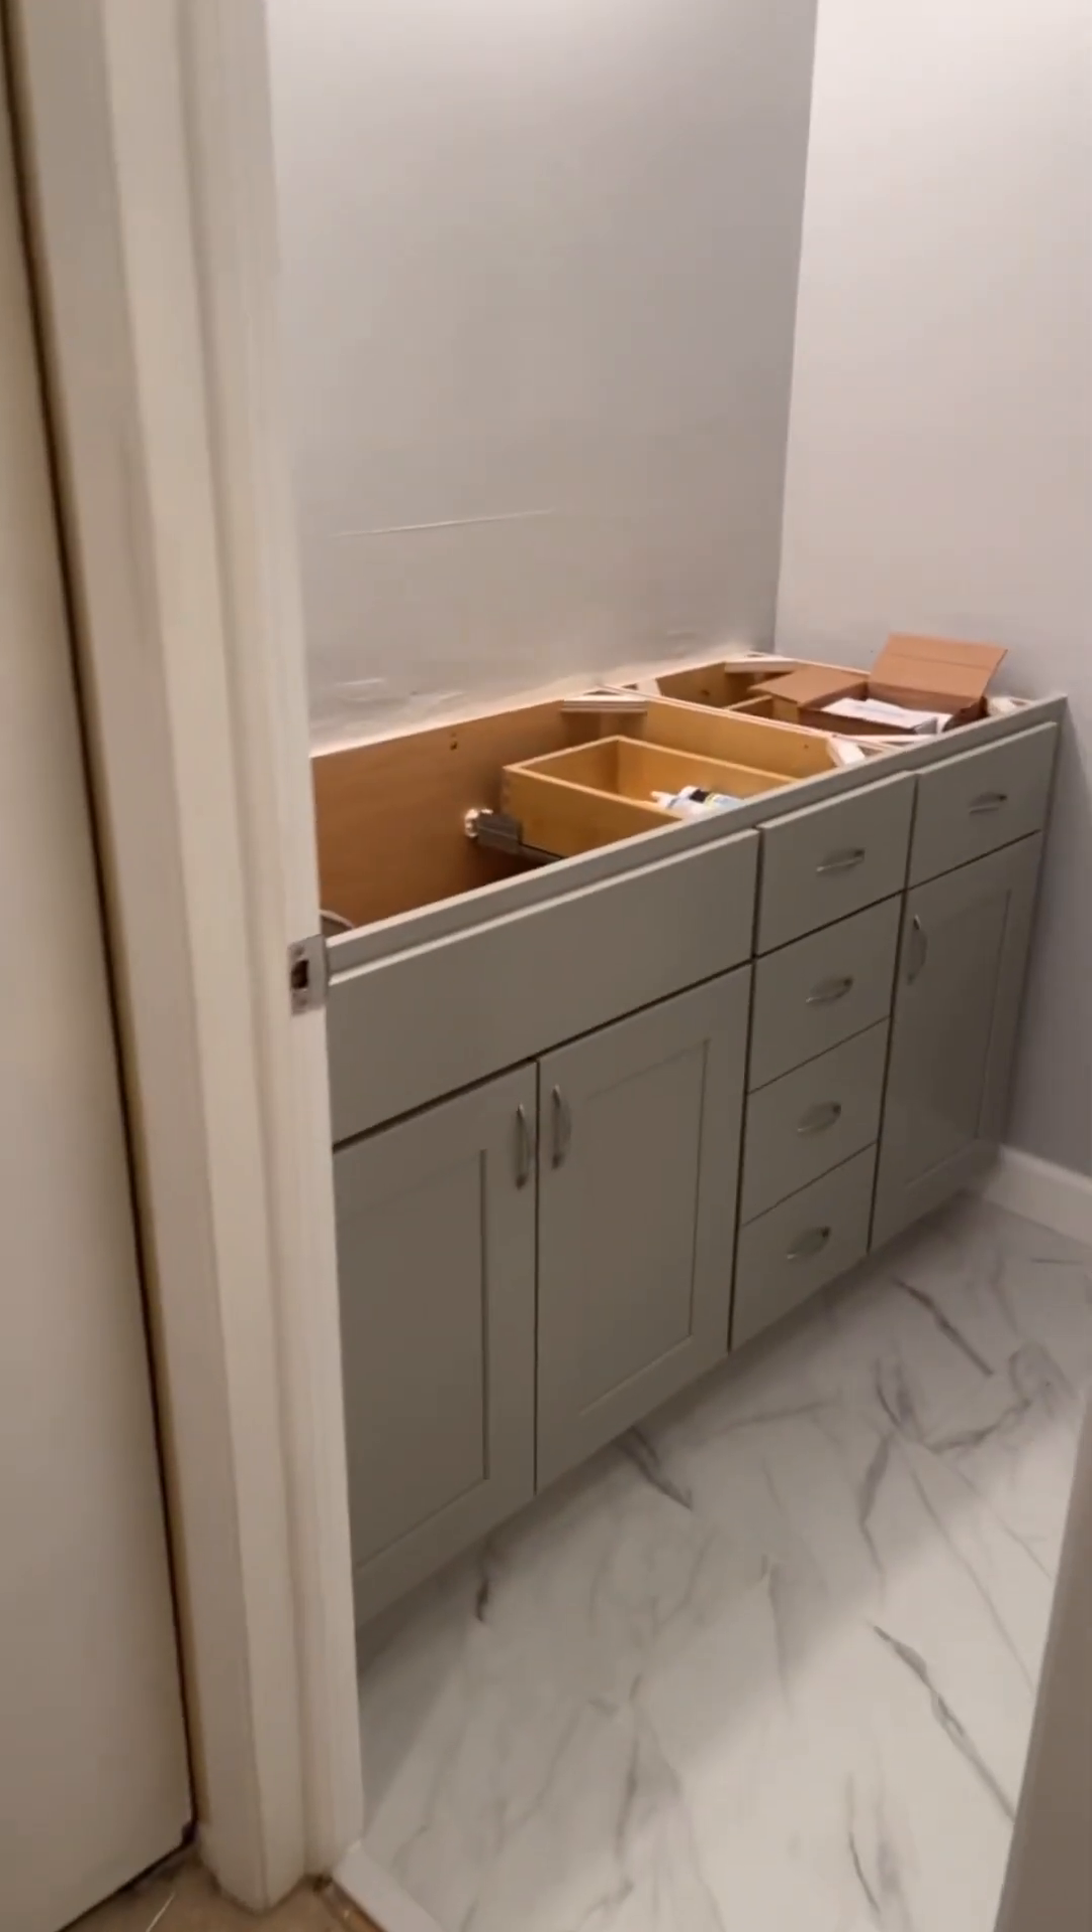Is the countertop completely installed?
No.